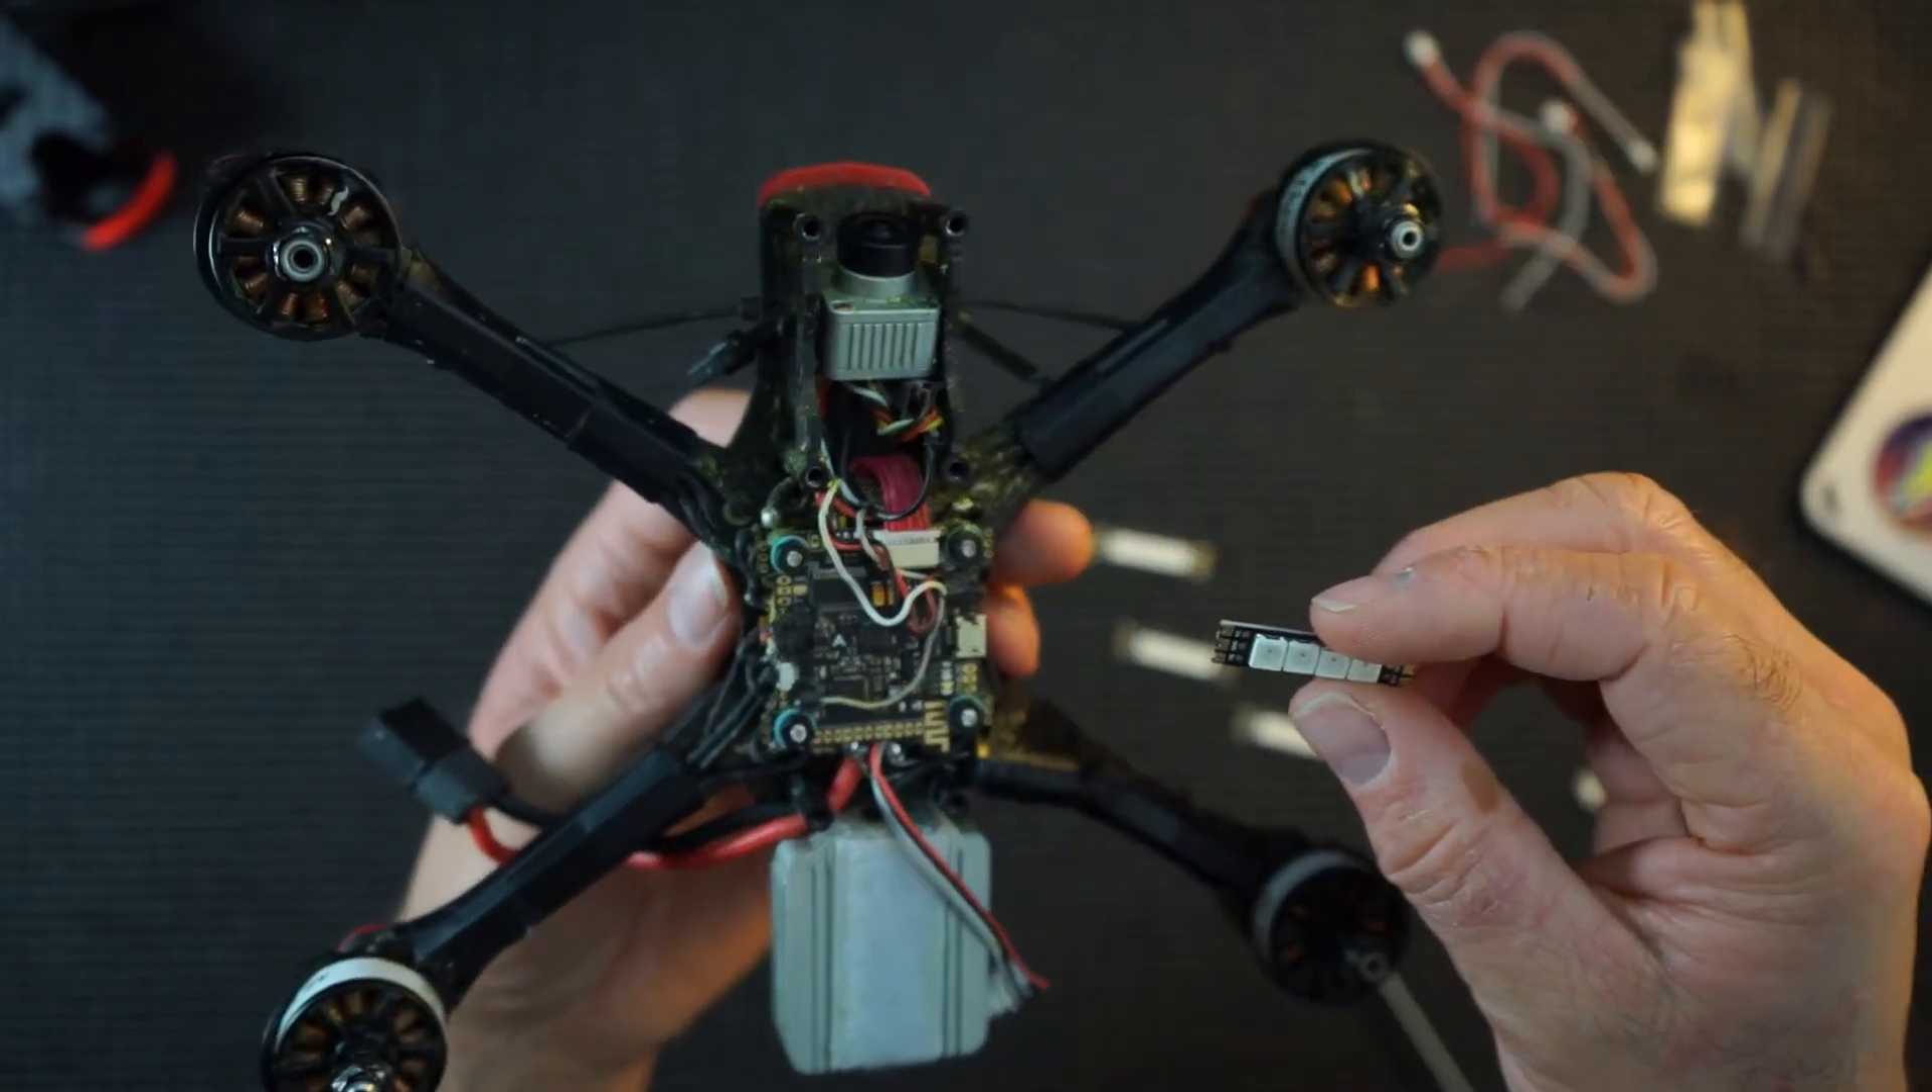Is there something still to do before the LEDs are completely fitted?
Yes.